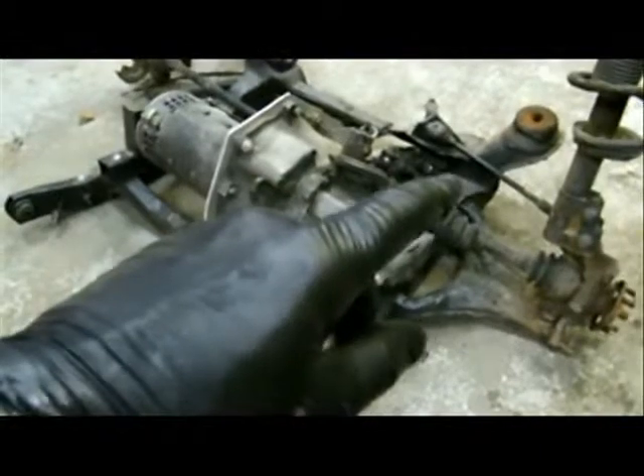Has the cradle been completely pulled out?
Yes.